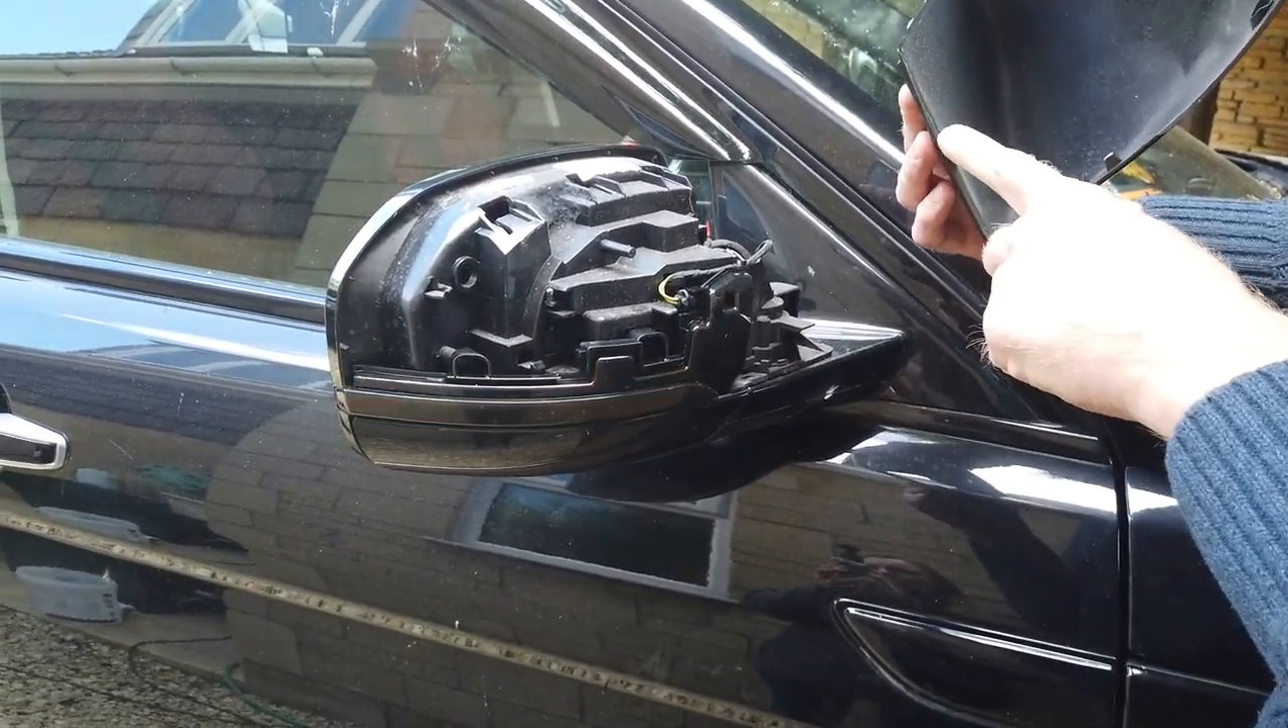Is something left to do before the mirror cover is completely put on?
Yes.